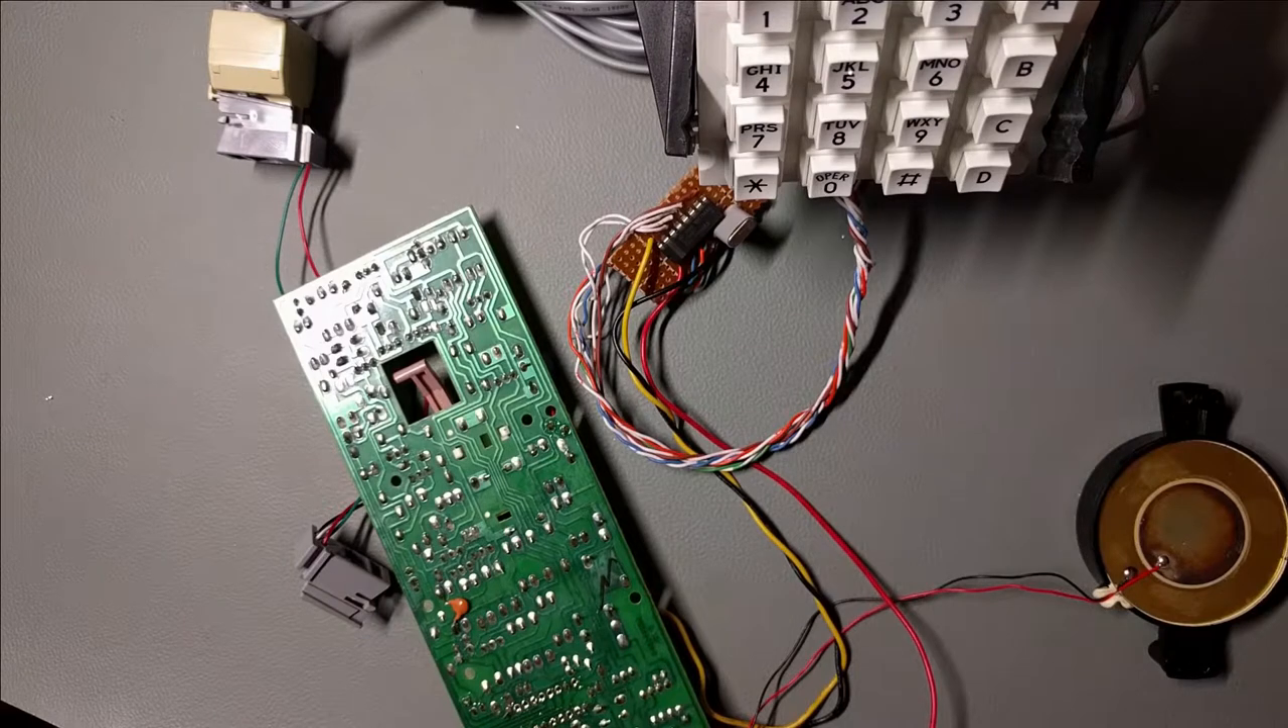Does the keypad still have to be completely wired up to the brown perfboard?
No.